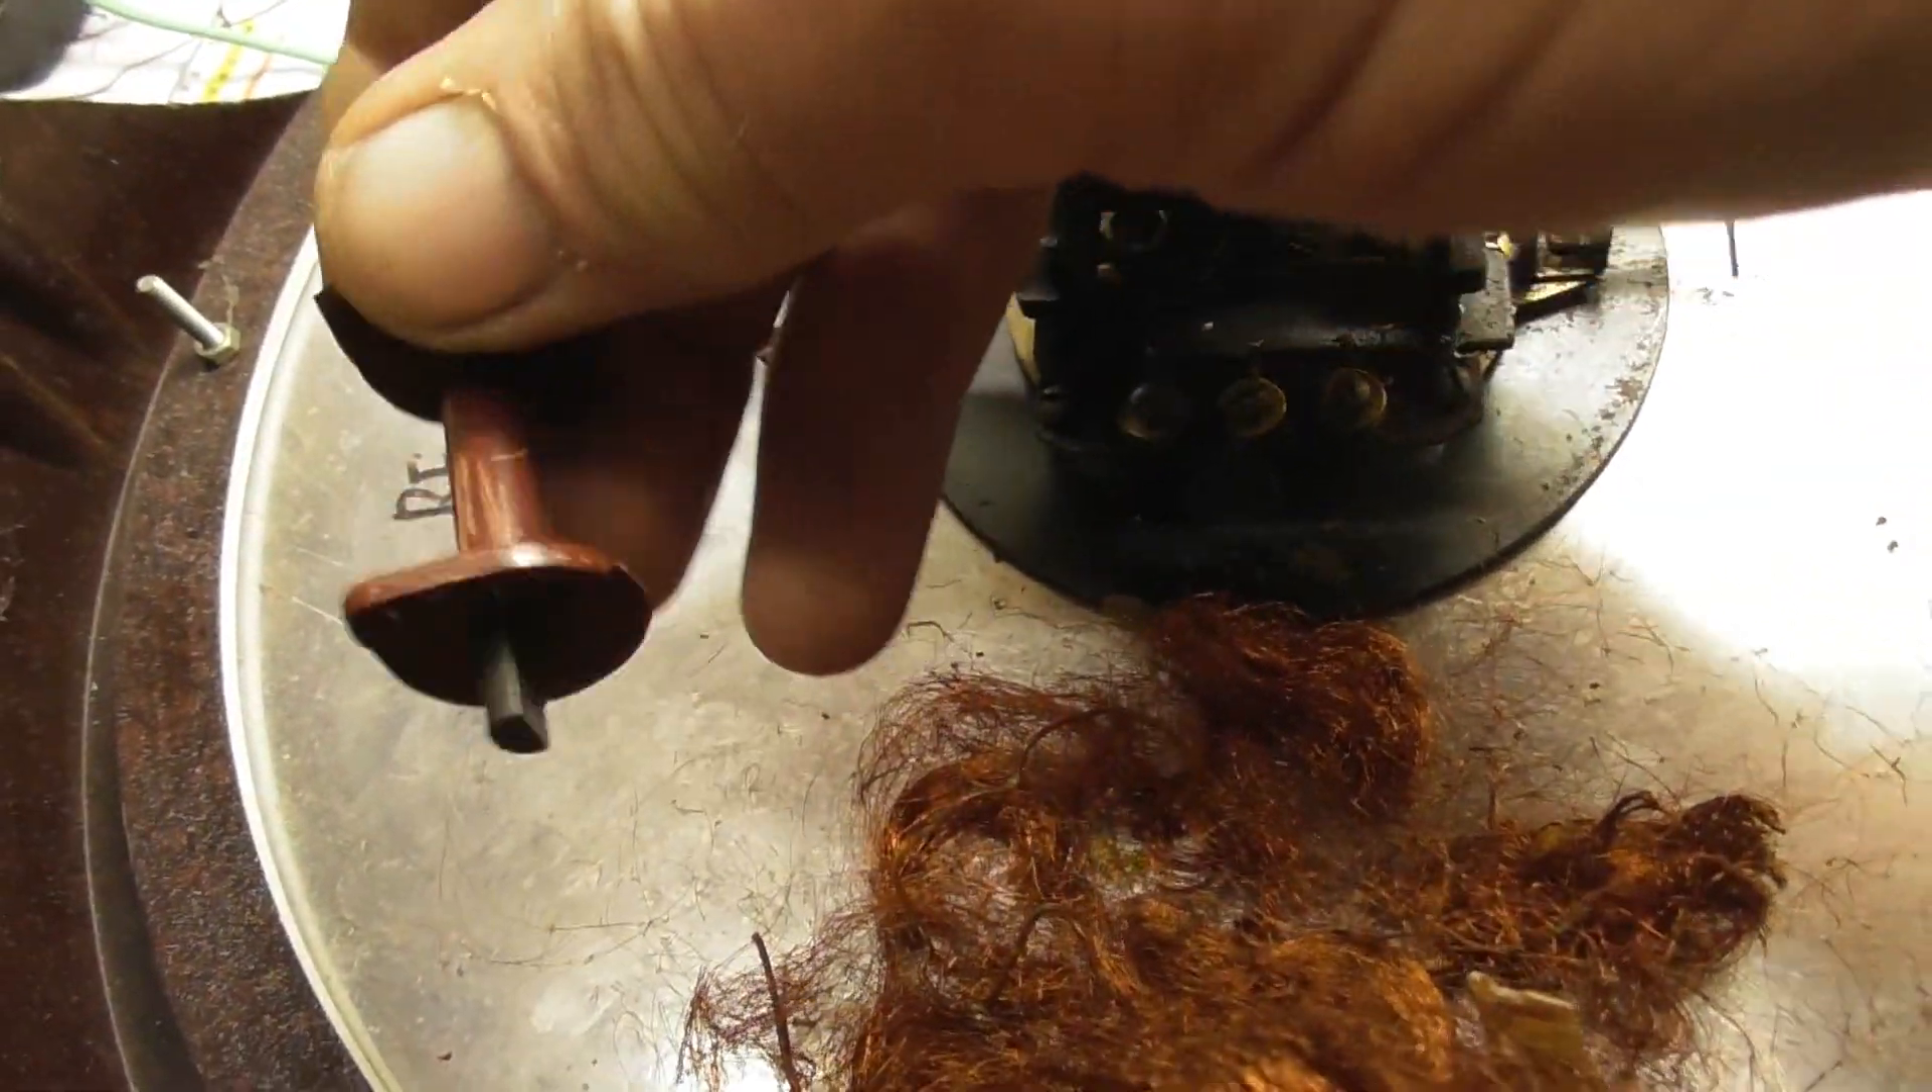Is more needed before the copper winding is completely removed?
No.